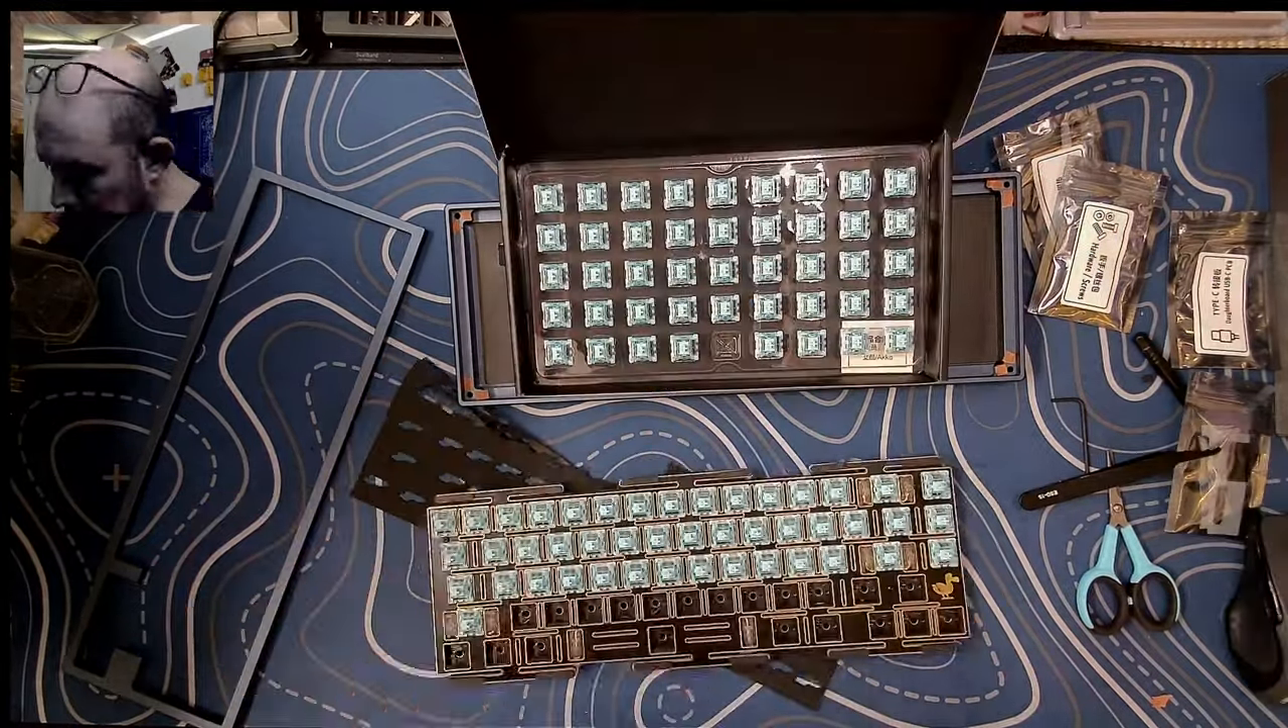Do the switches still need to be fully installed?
Yes.